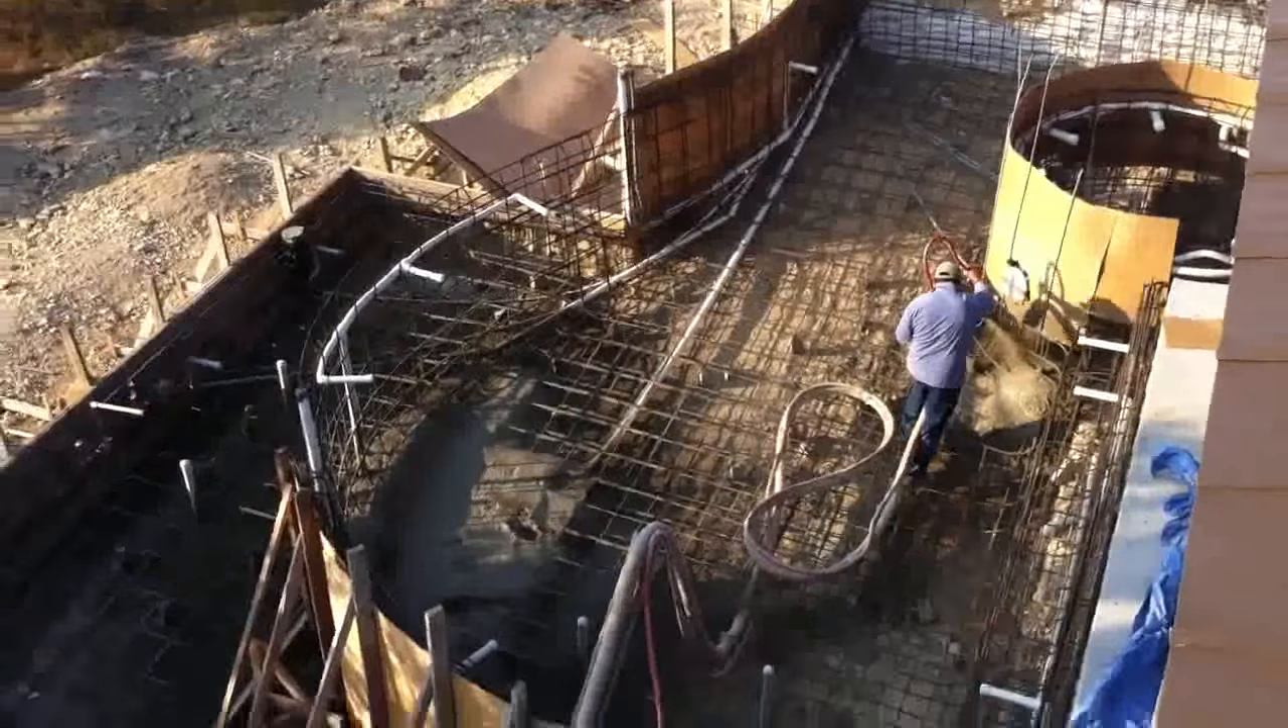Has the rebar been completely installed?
Yes.